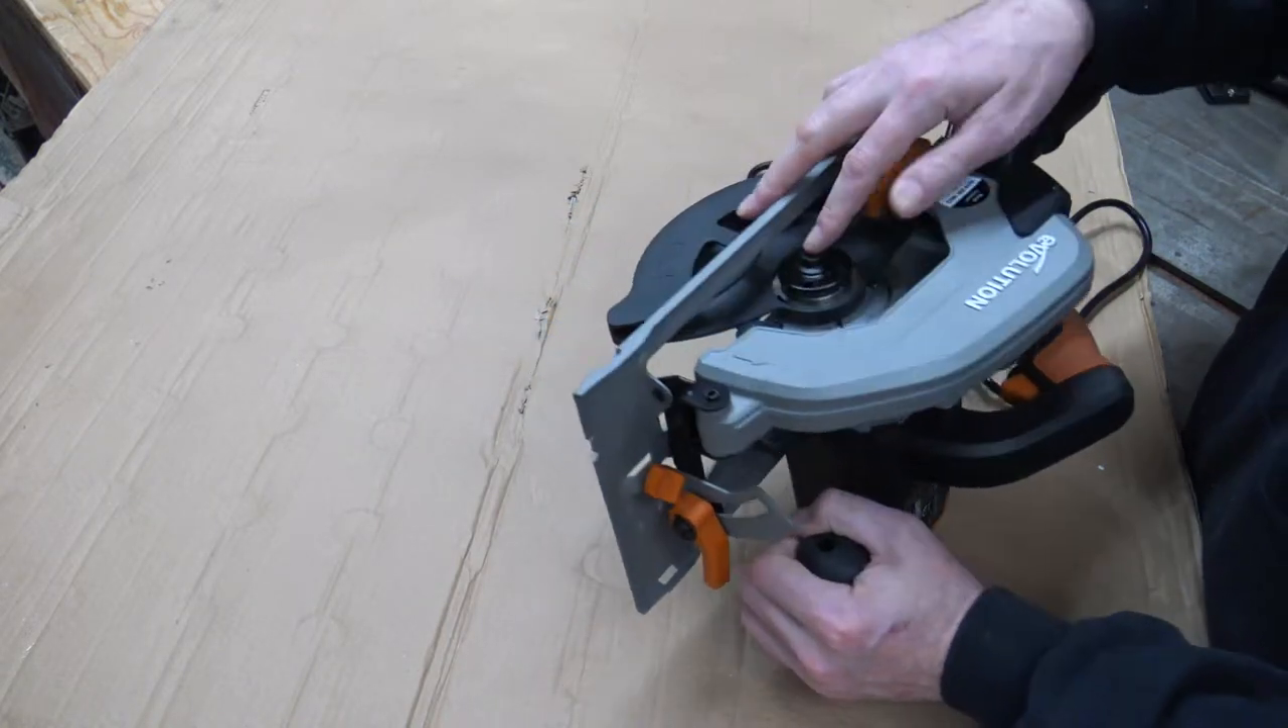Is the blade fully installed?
No.